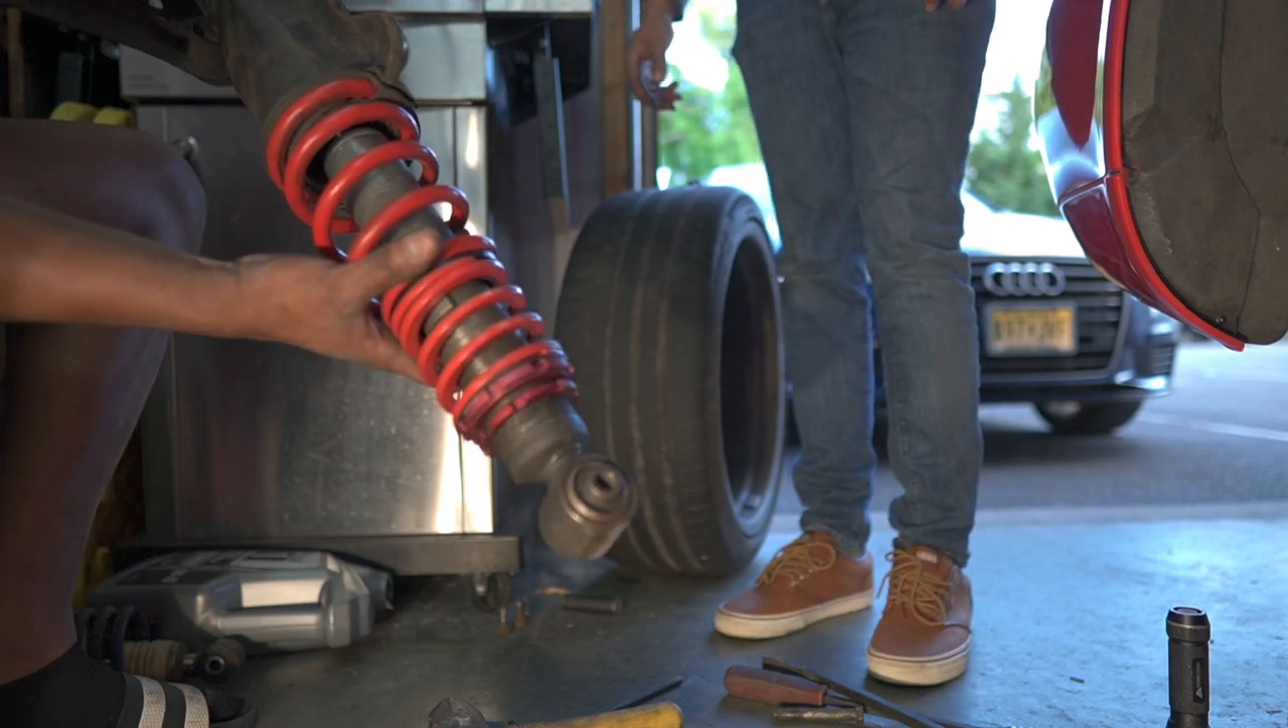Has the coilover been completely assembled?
Yes.